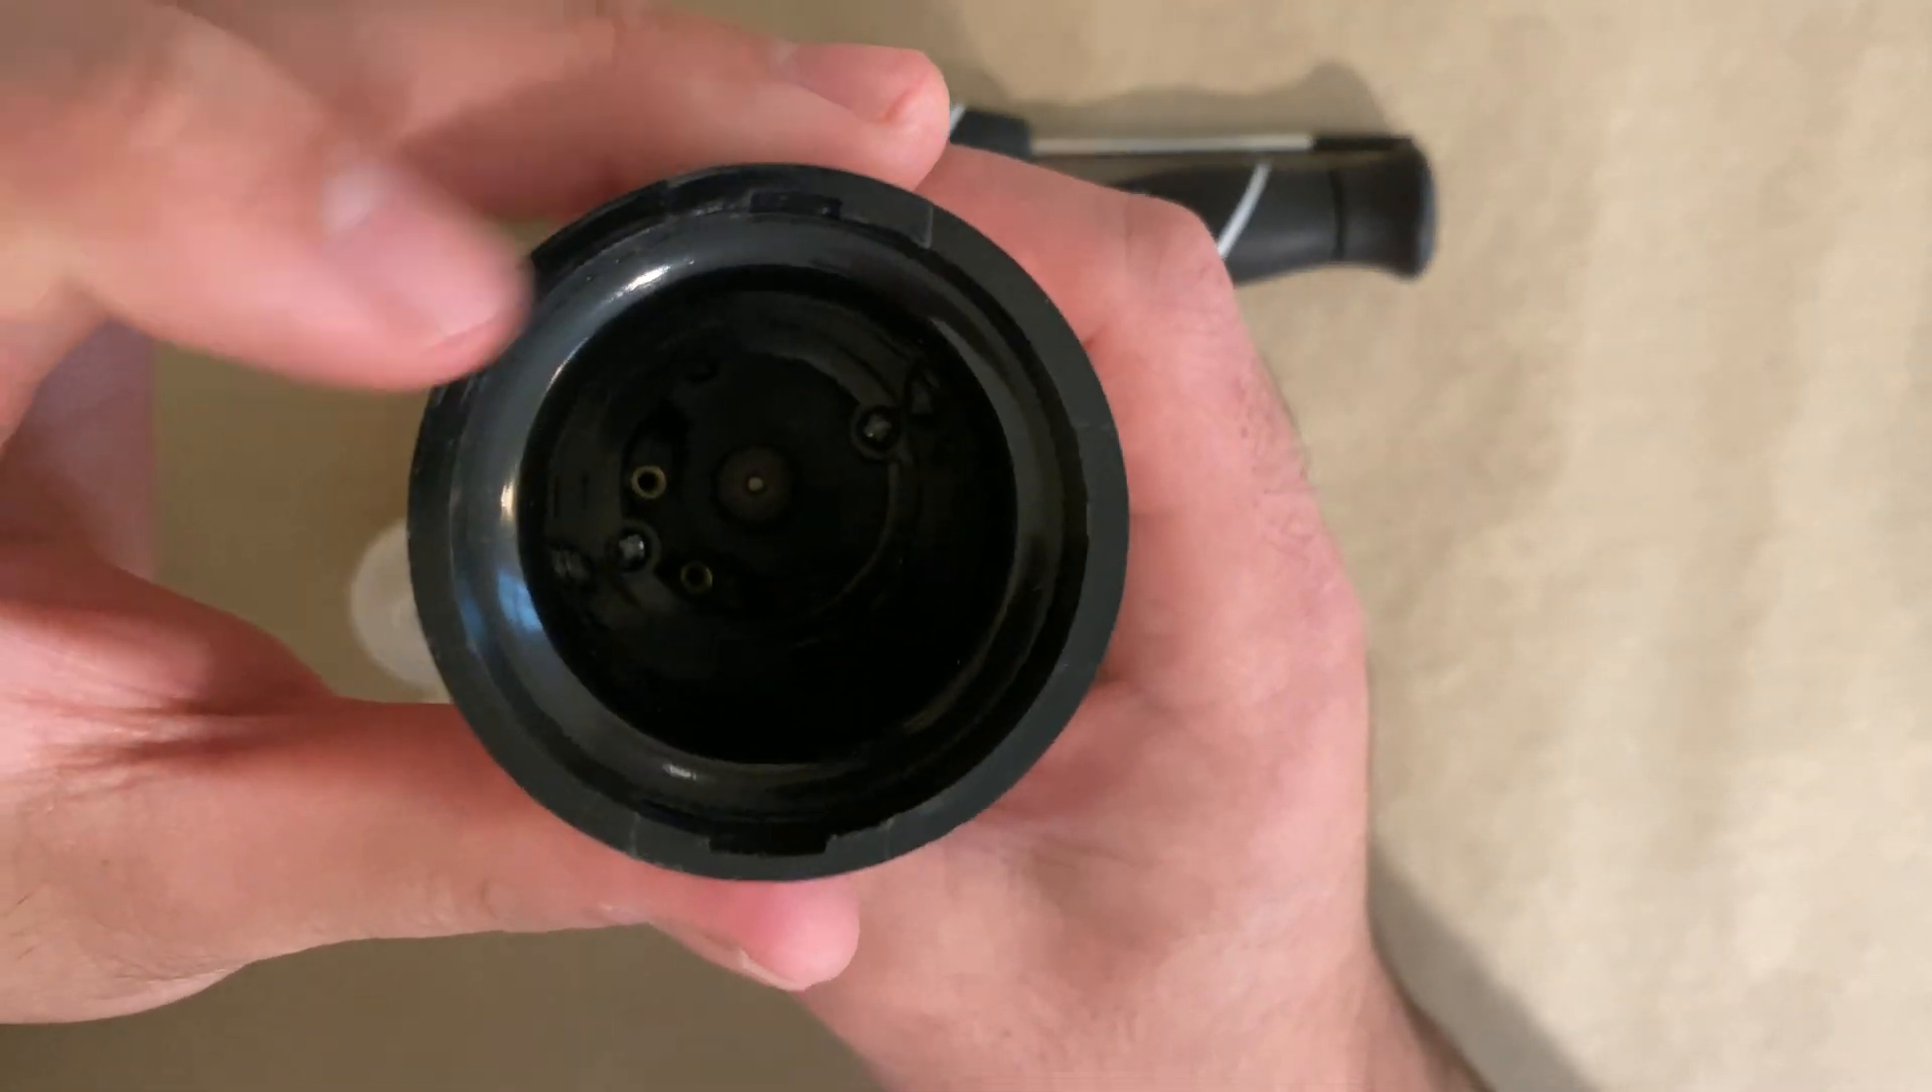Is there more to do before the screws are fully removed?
Yes.